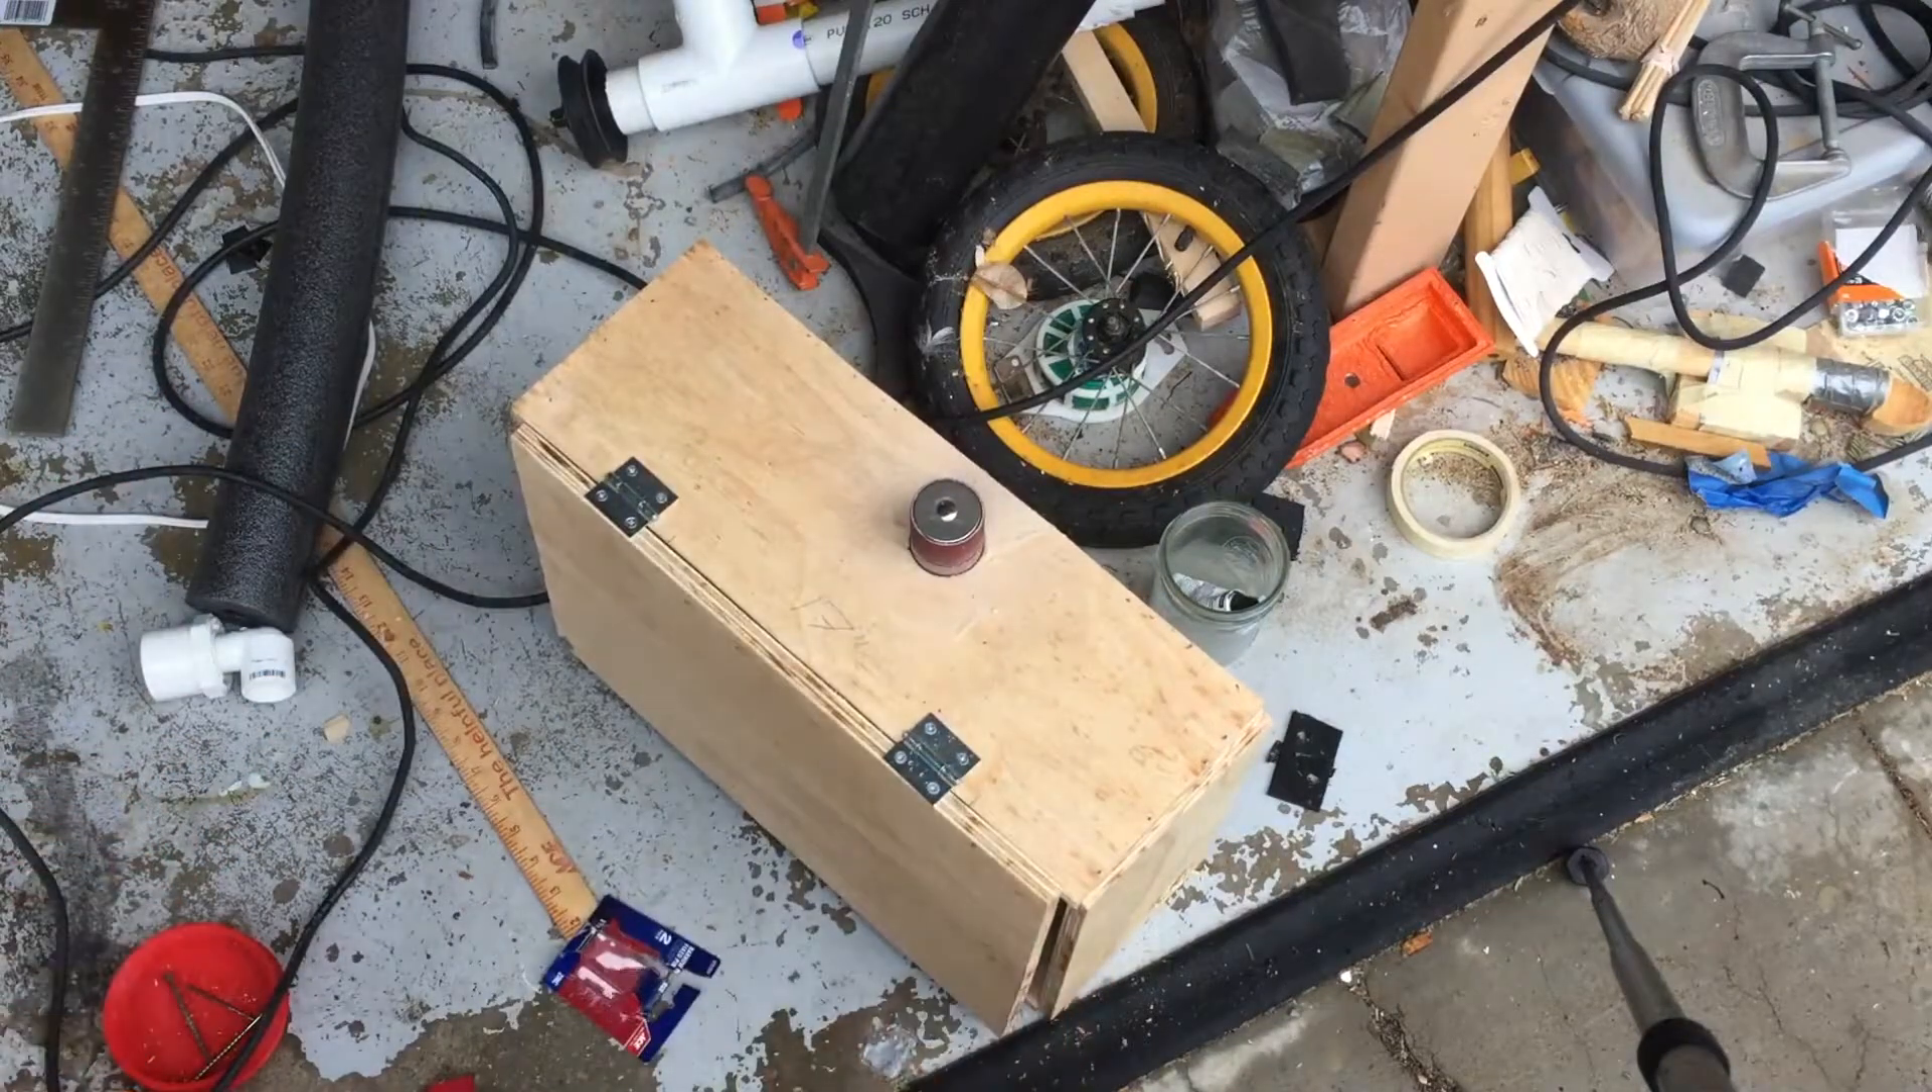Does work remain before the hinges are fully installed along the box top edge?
No.